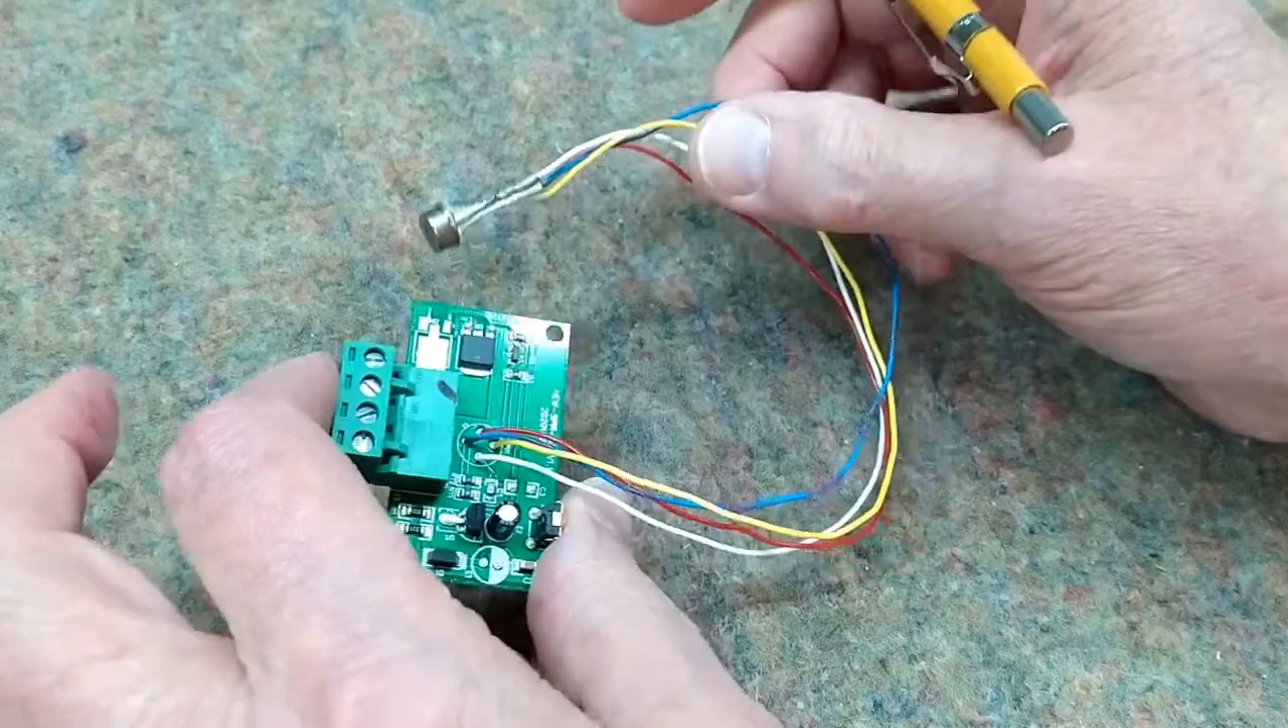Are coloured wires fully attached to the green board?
Yes.